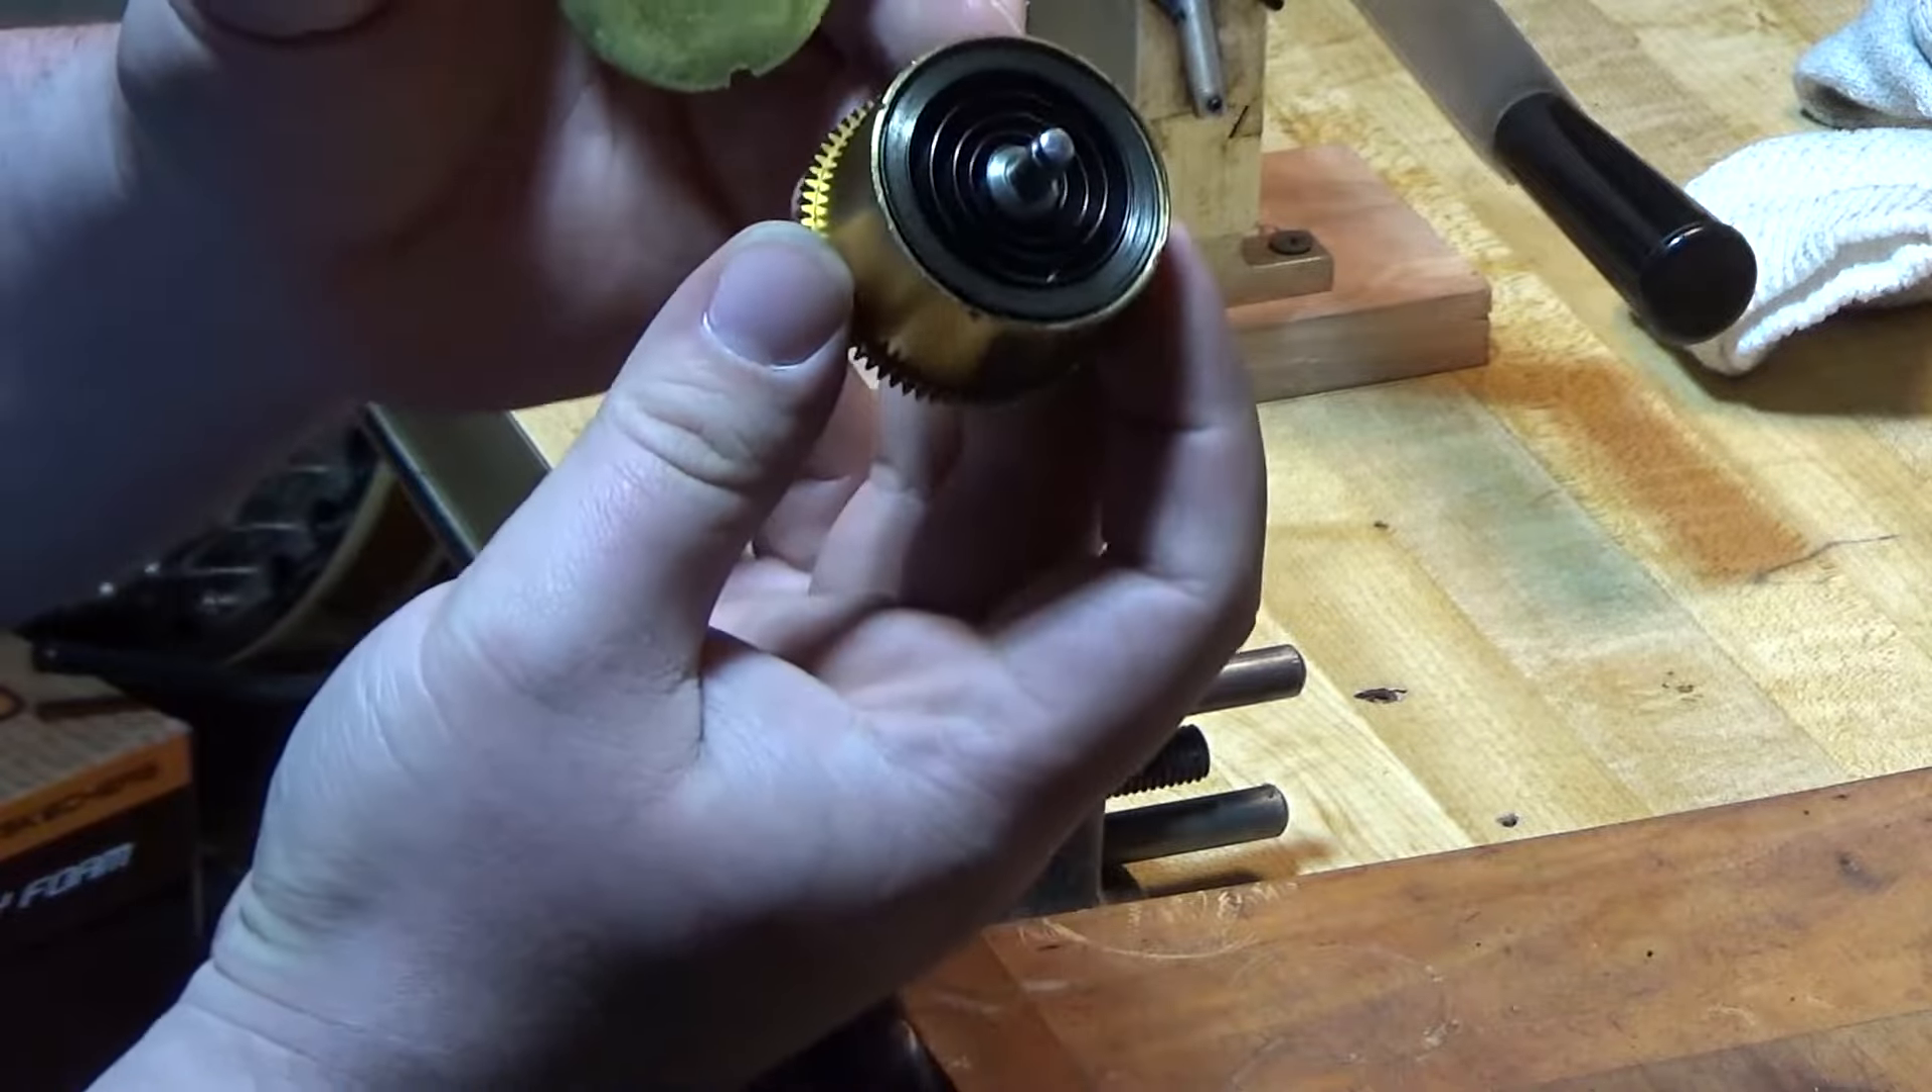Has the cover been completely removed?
Yes.